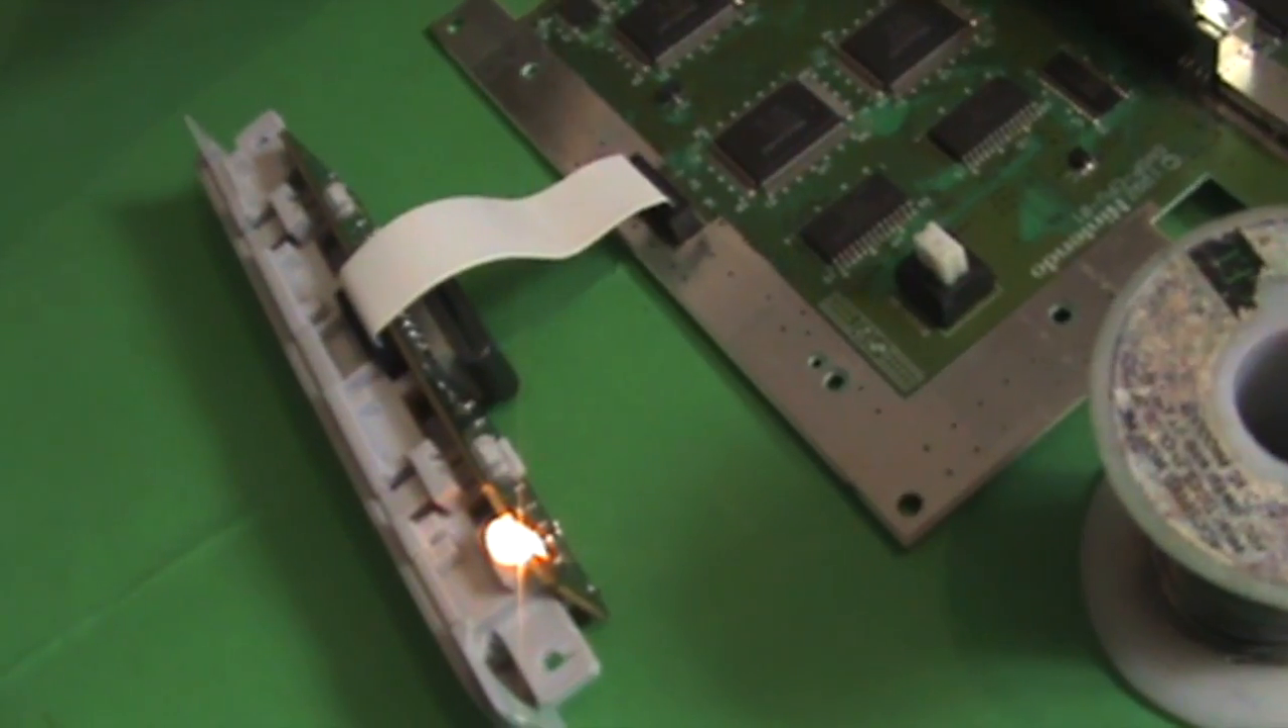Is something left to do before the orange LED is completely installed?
No.